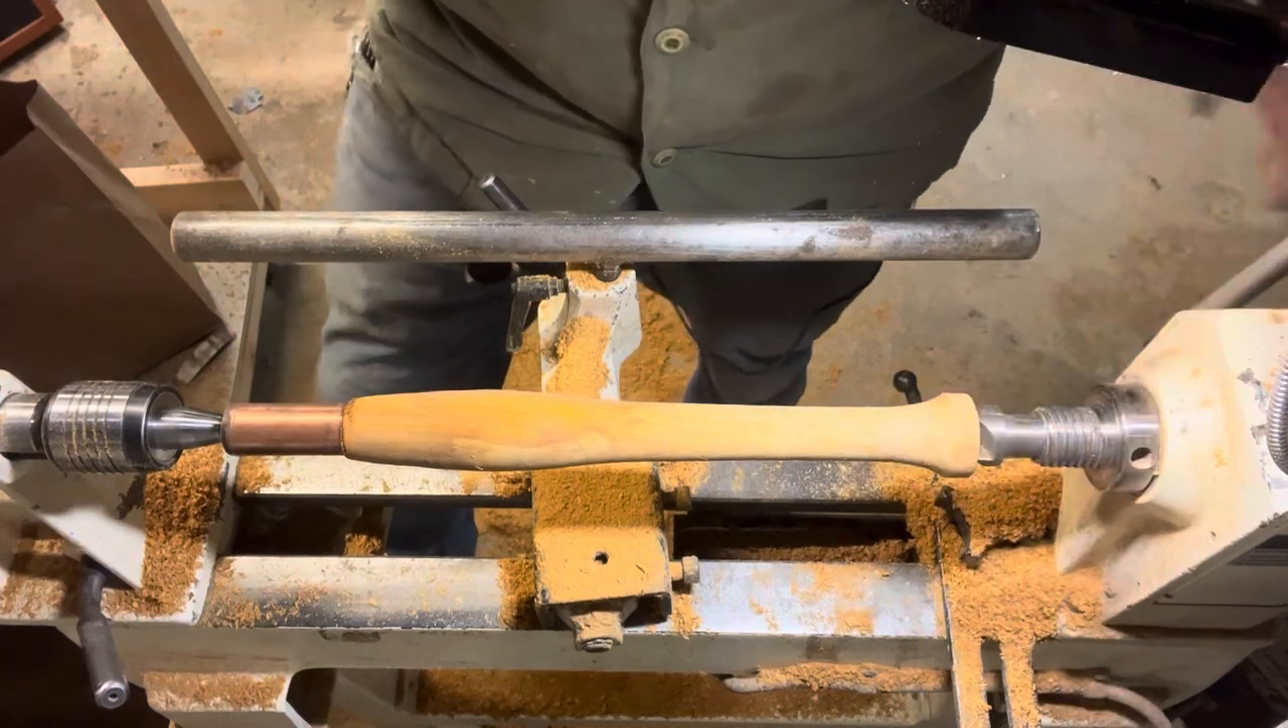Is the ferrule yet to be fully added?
No.